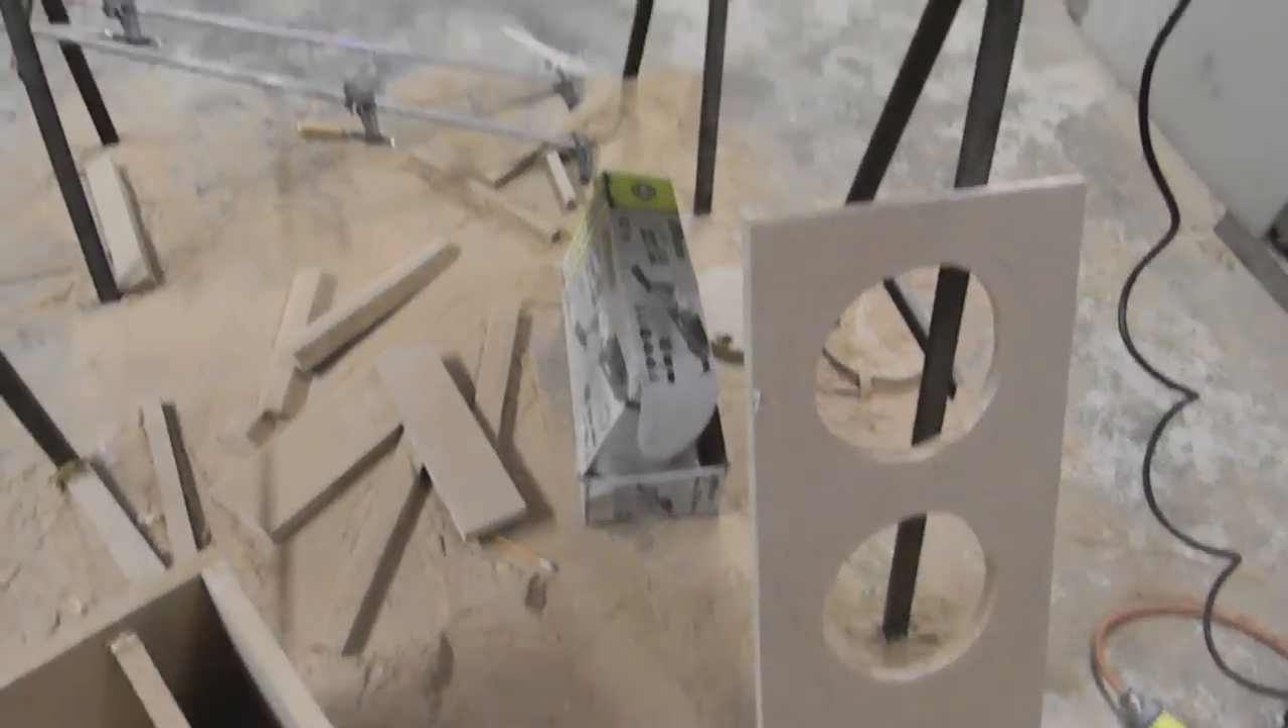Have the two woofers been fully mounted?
No.